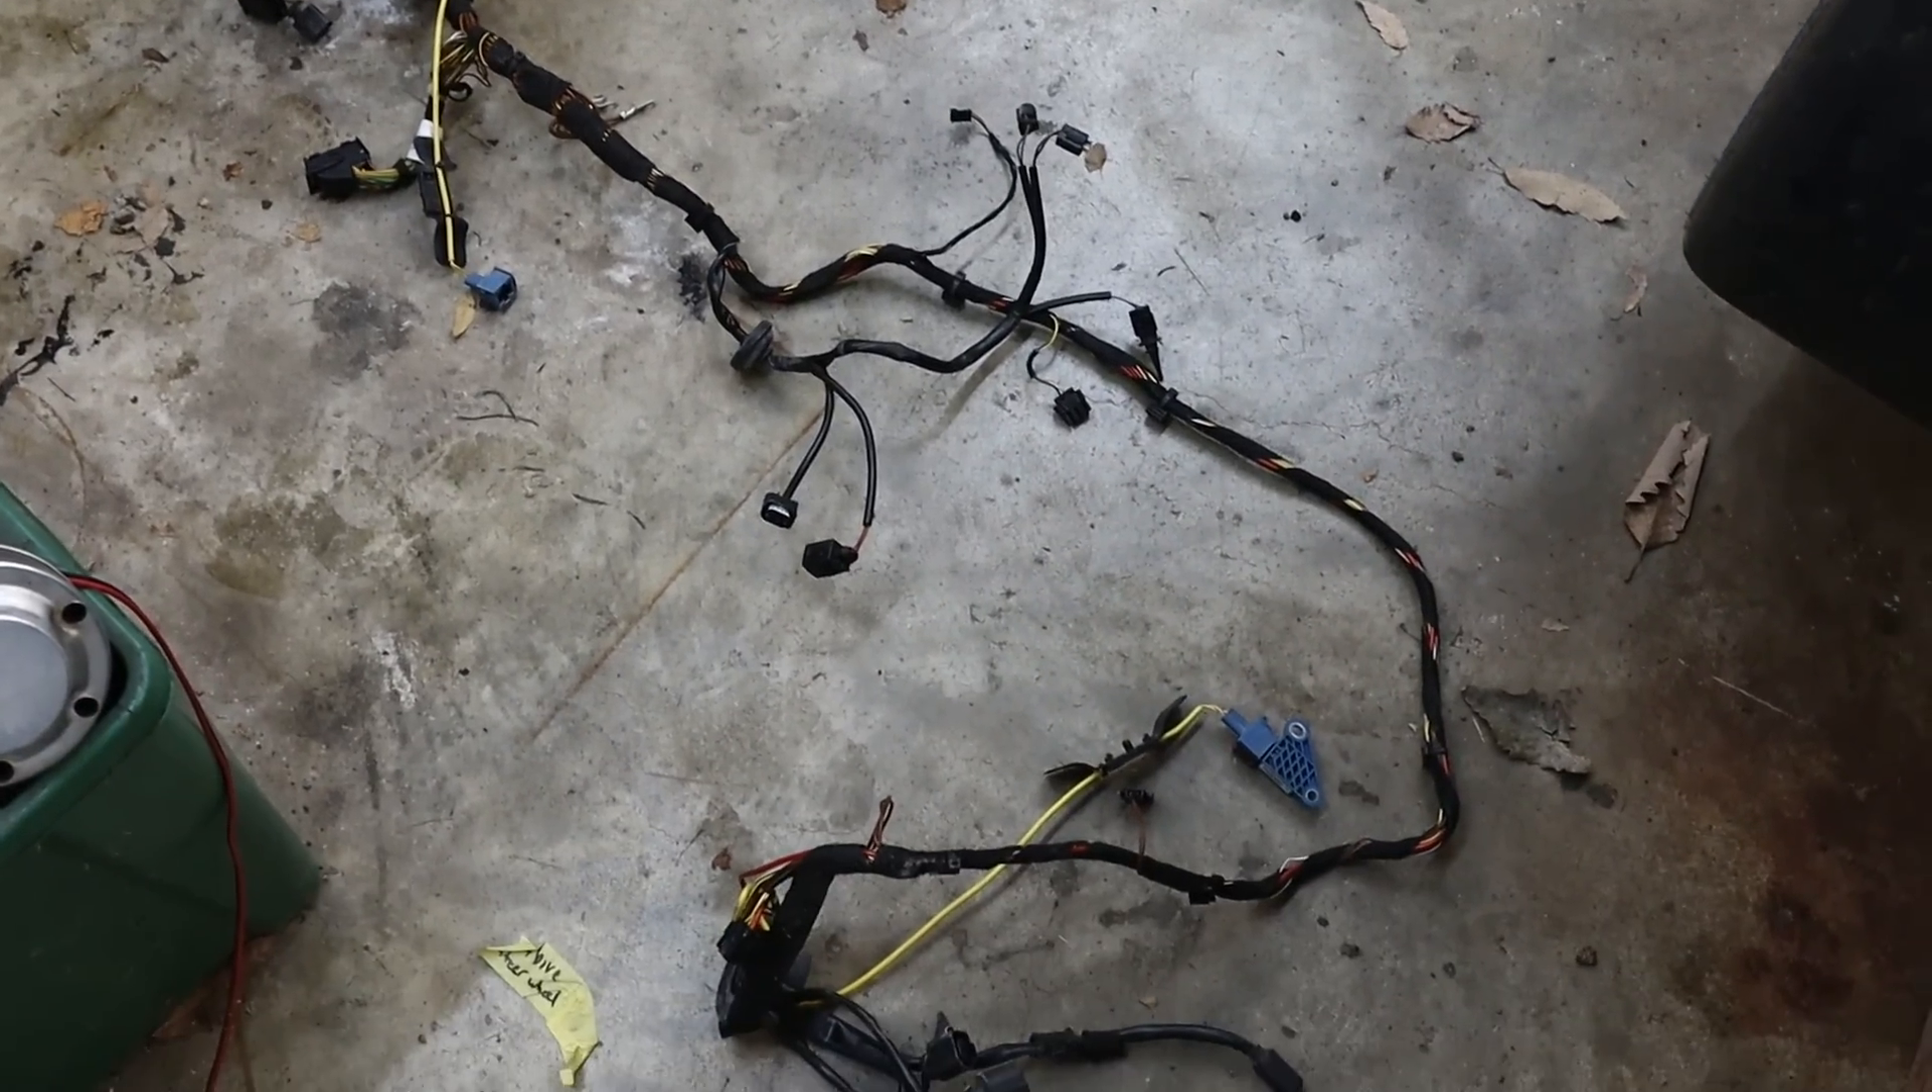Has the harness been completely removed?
Yes.